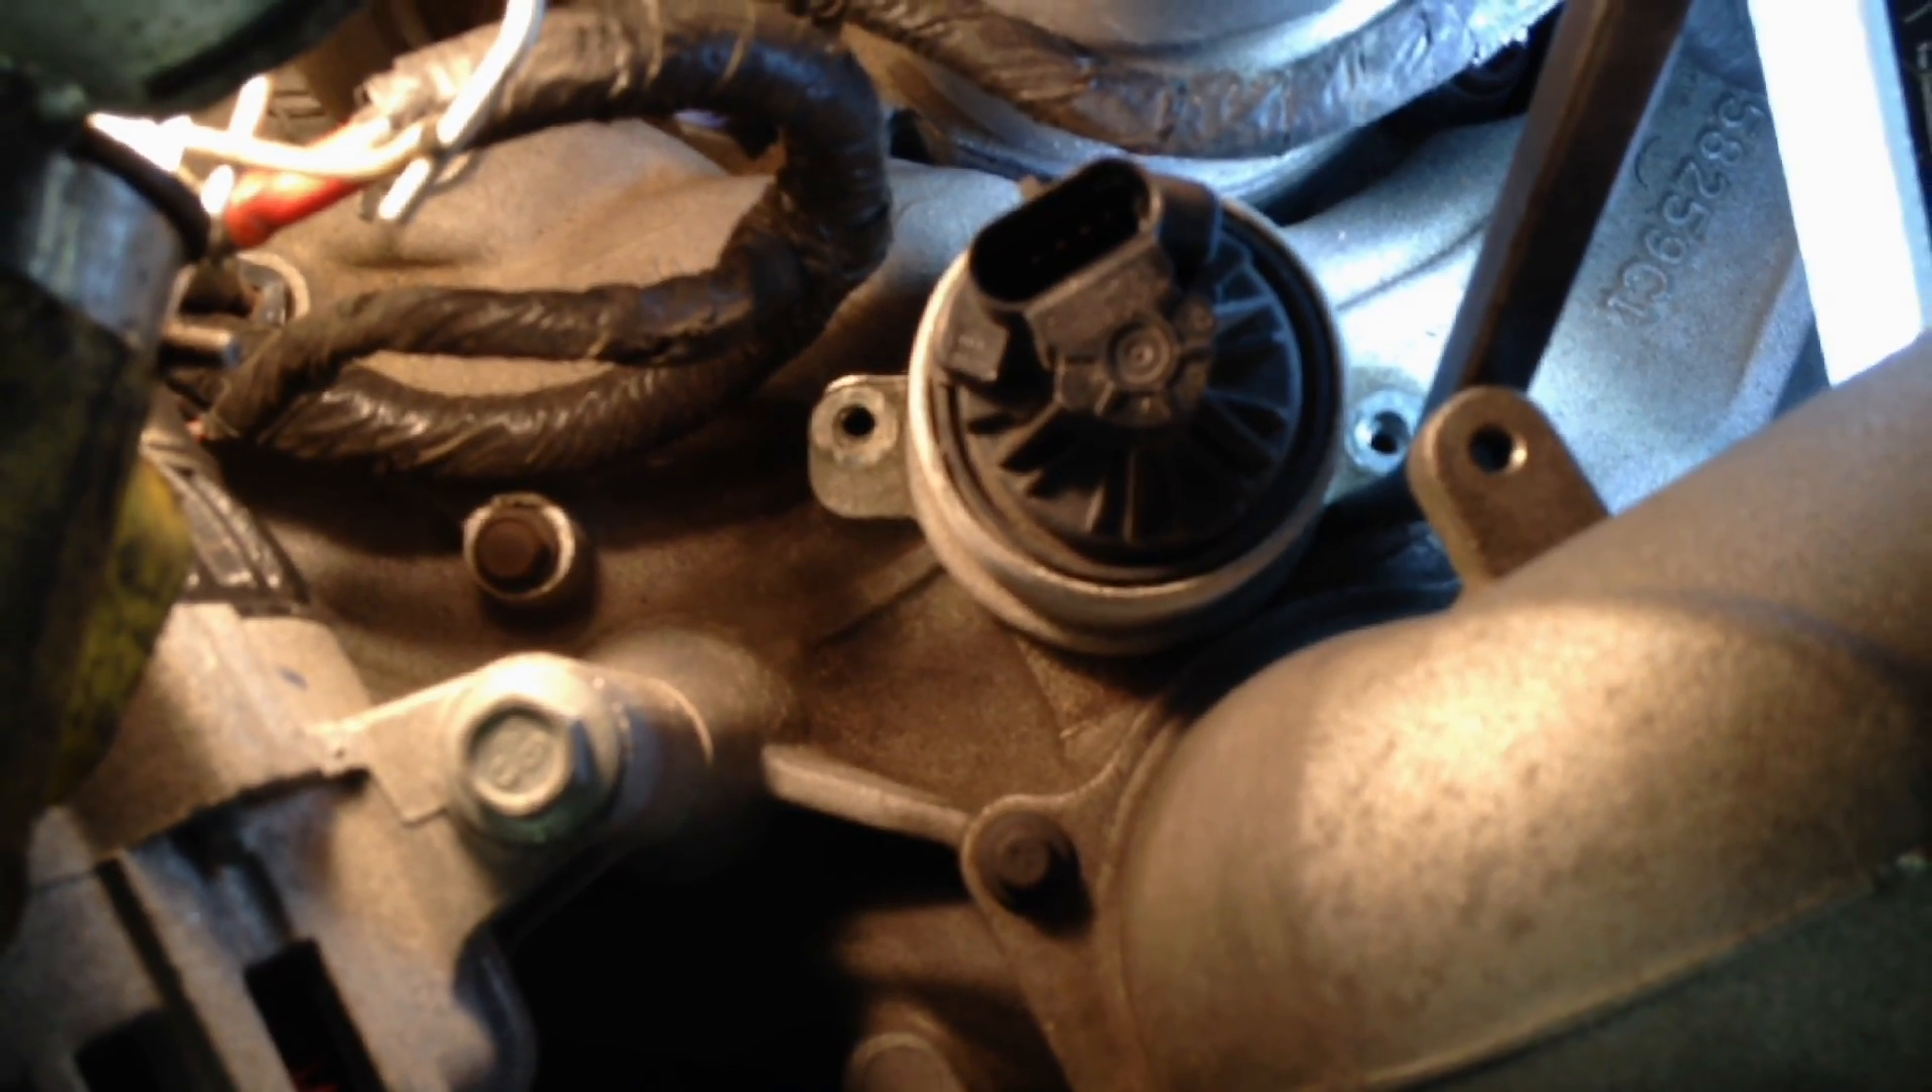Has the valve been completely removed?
No.